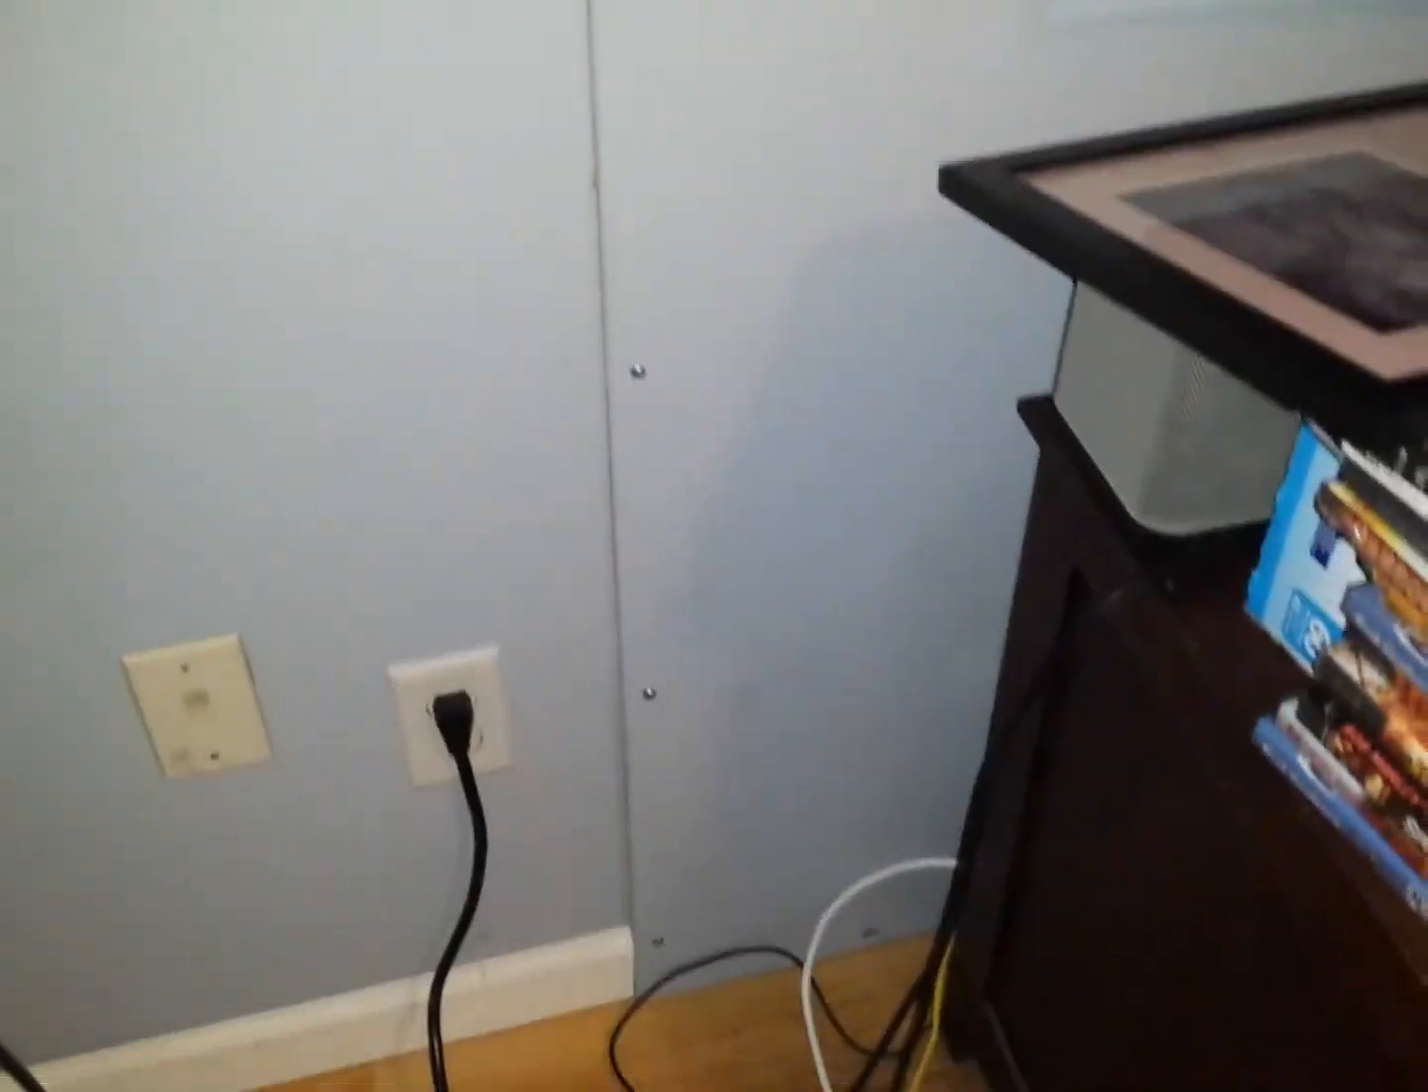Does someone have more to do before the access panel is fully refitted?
No.